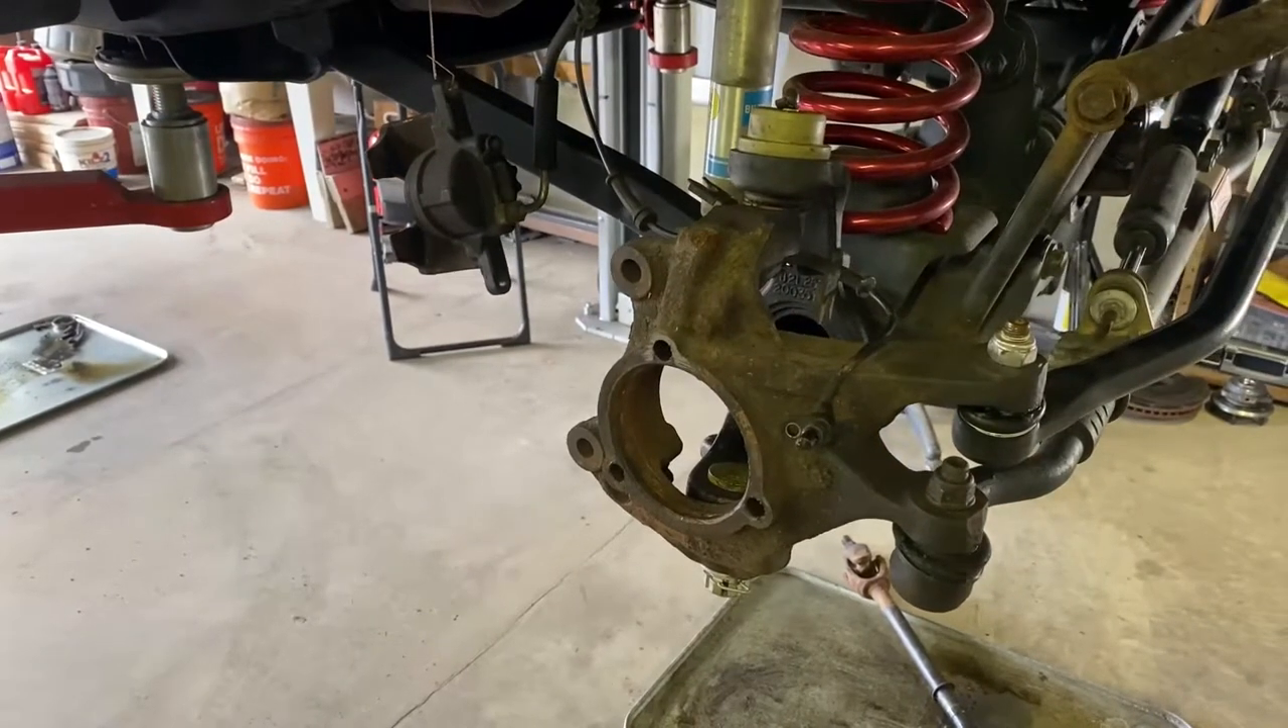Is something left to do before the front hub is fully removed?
No.